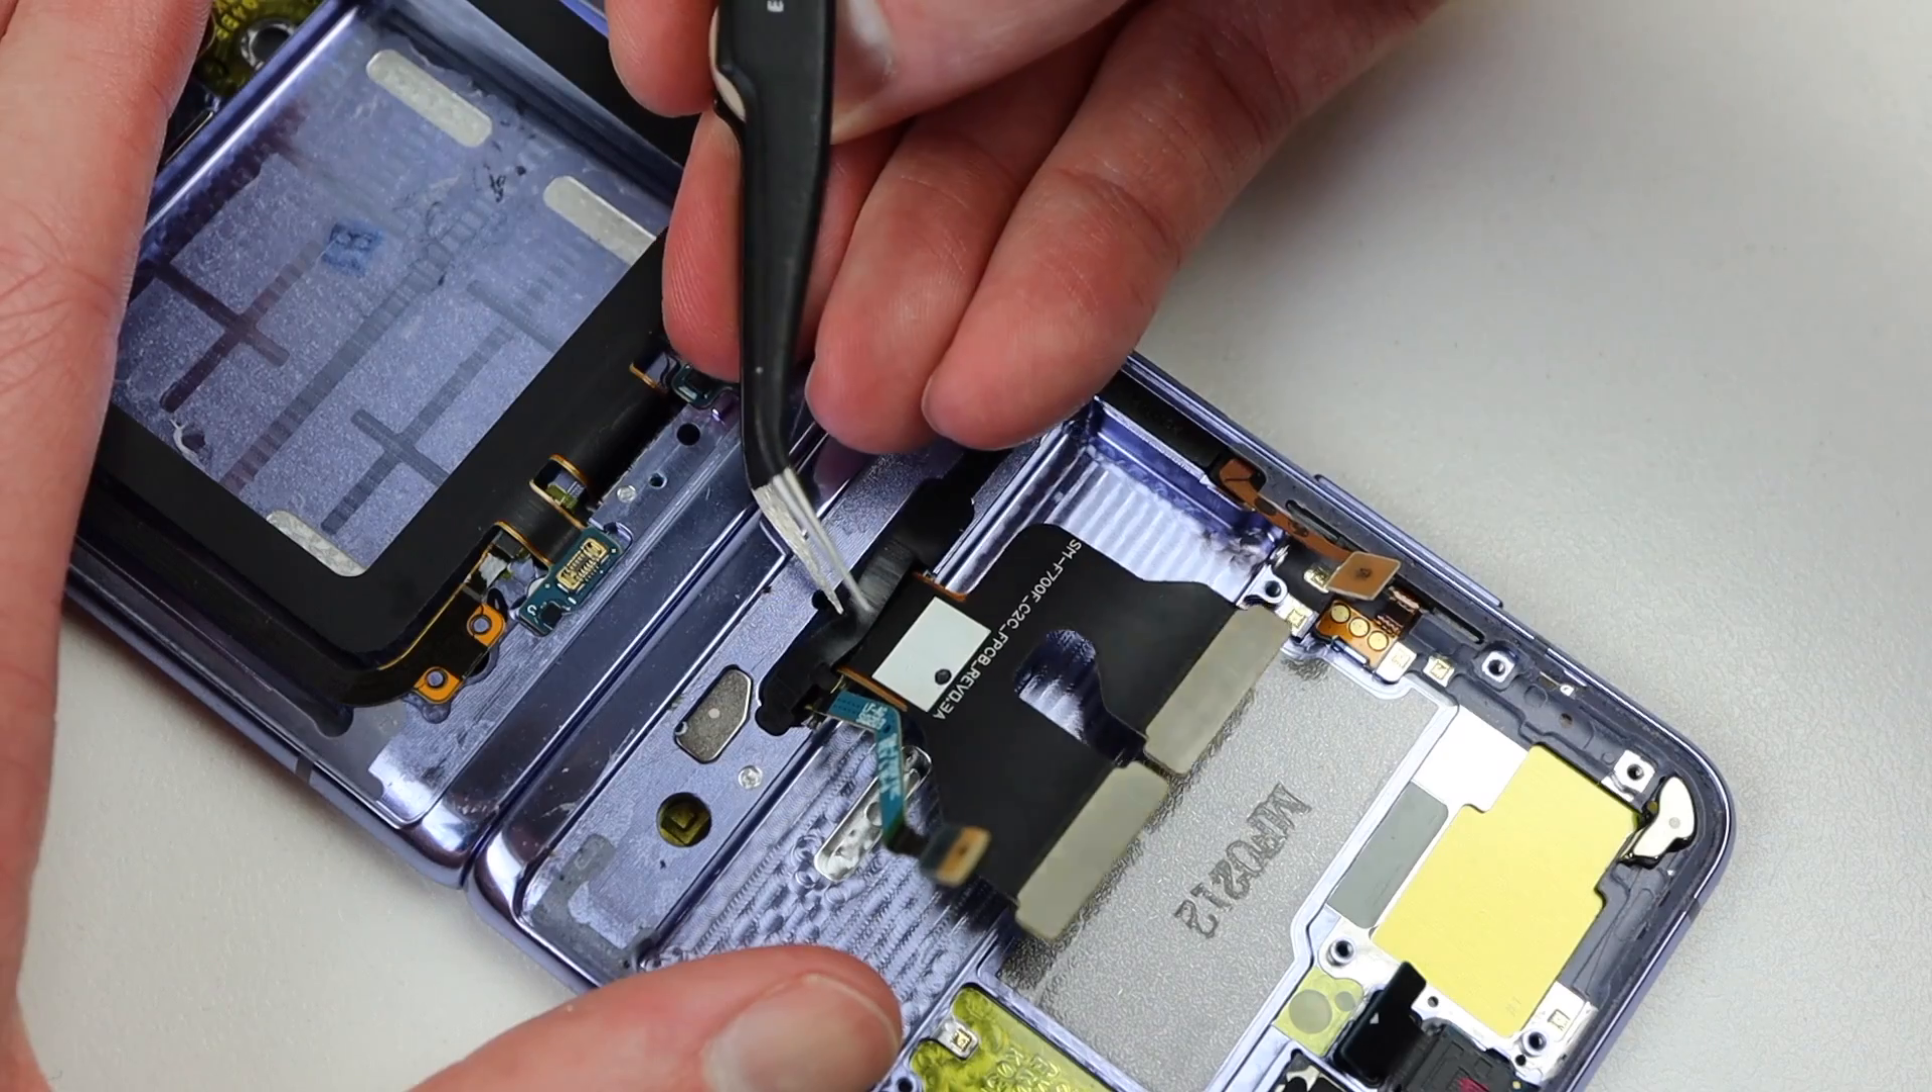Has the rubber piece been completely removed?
No.